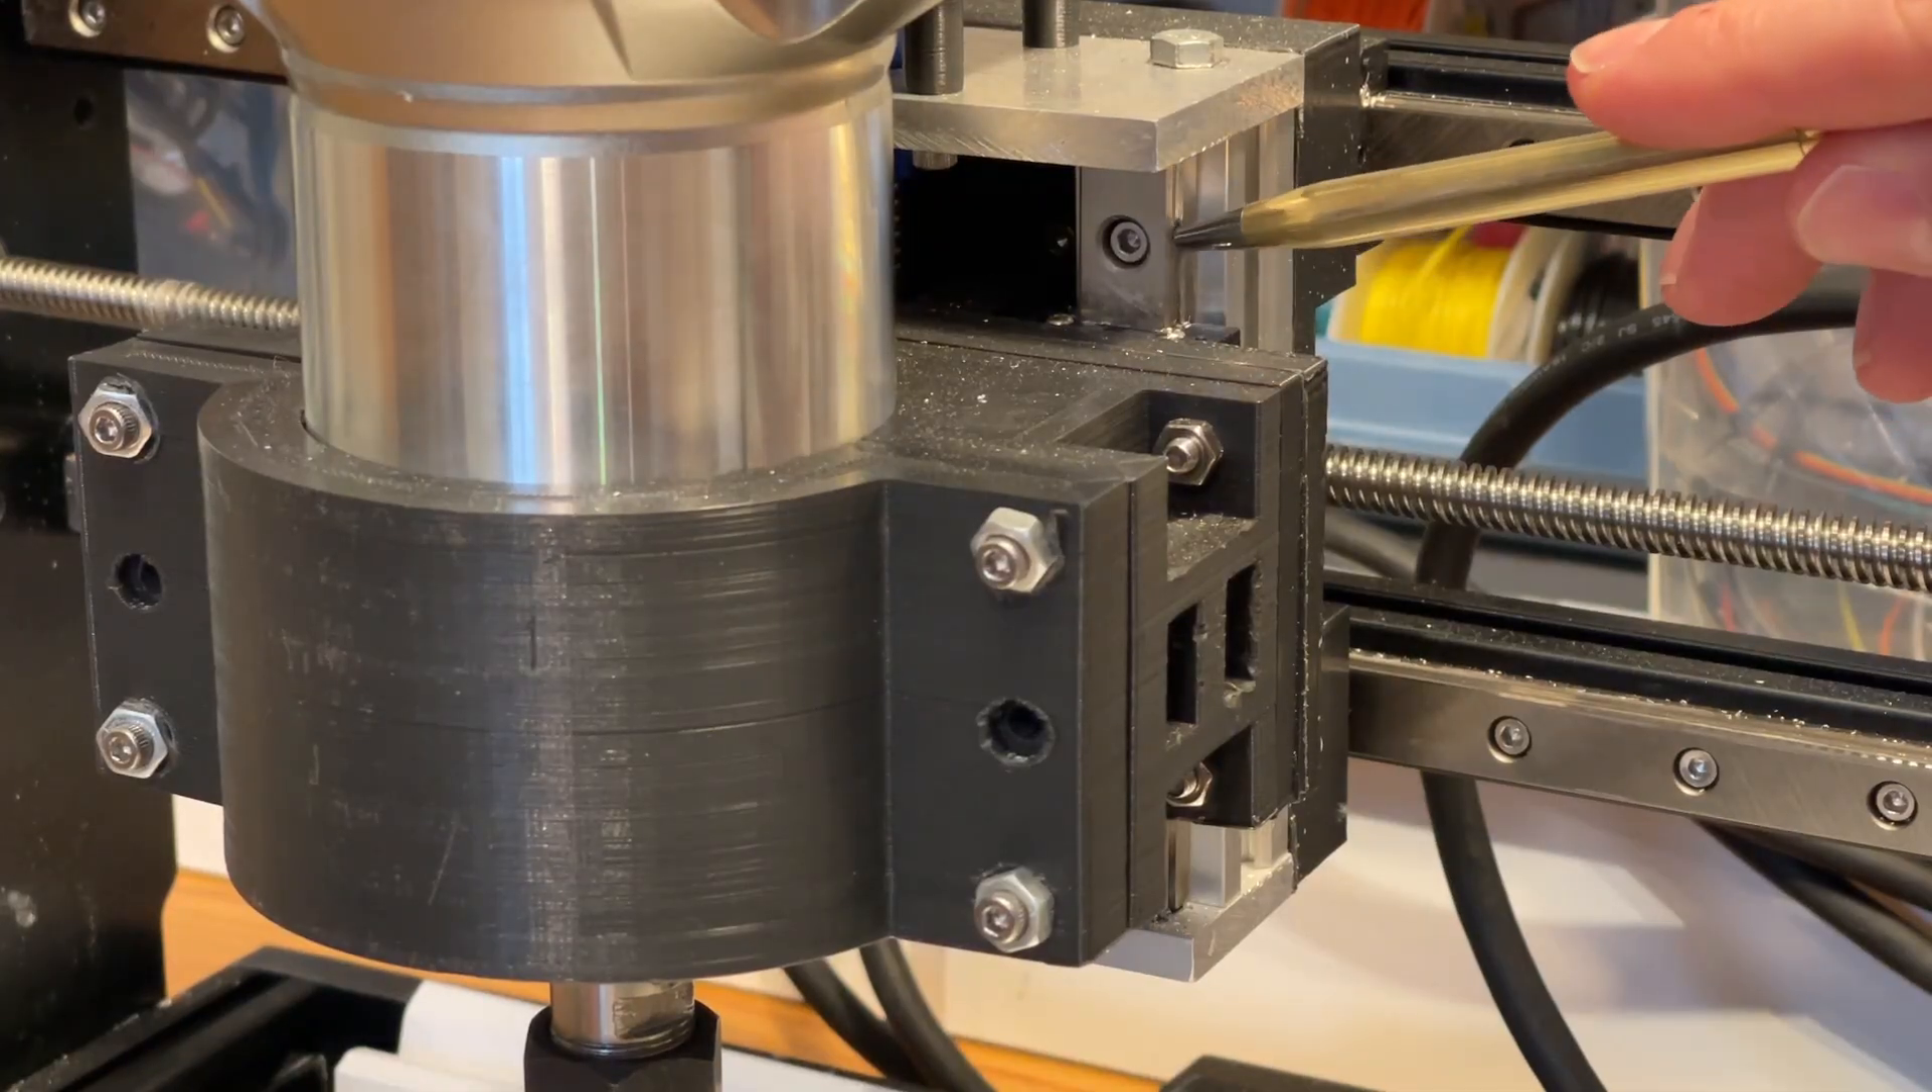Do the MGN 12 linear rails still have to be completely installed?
No.